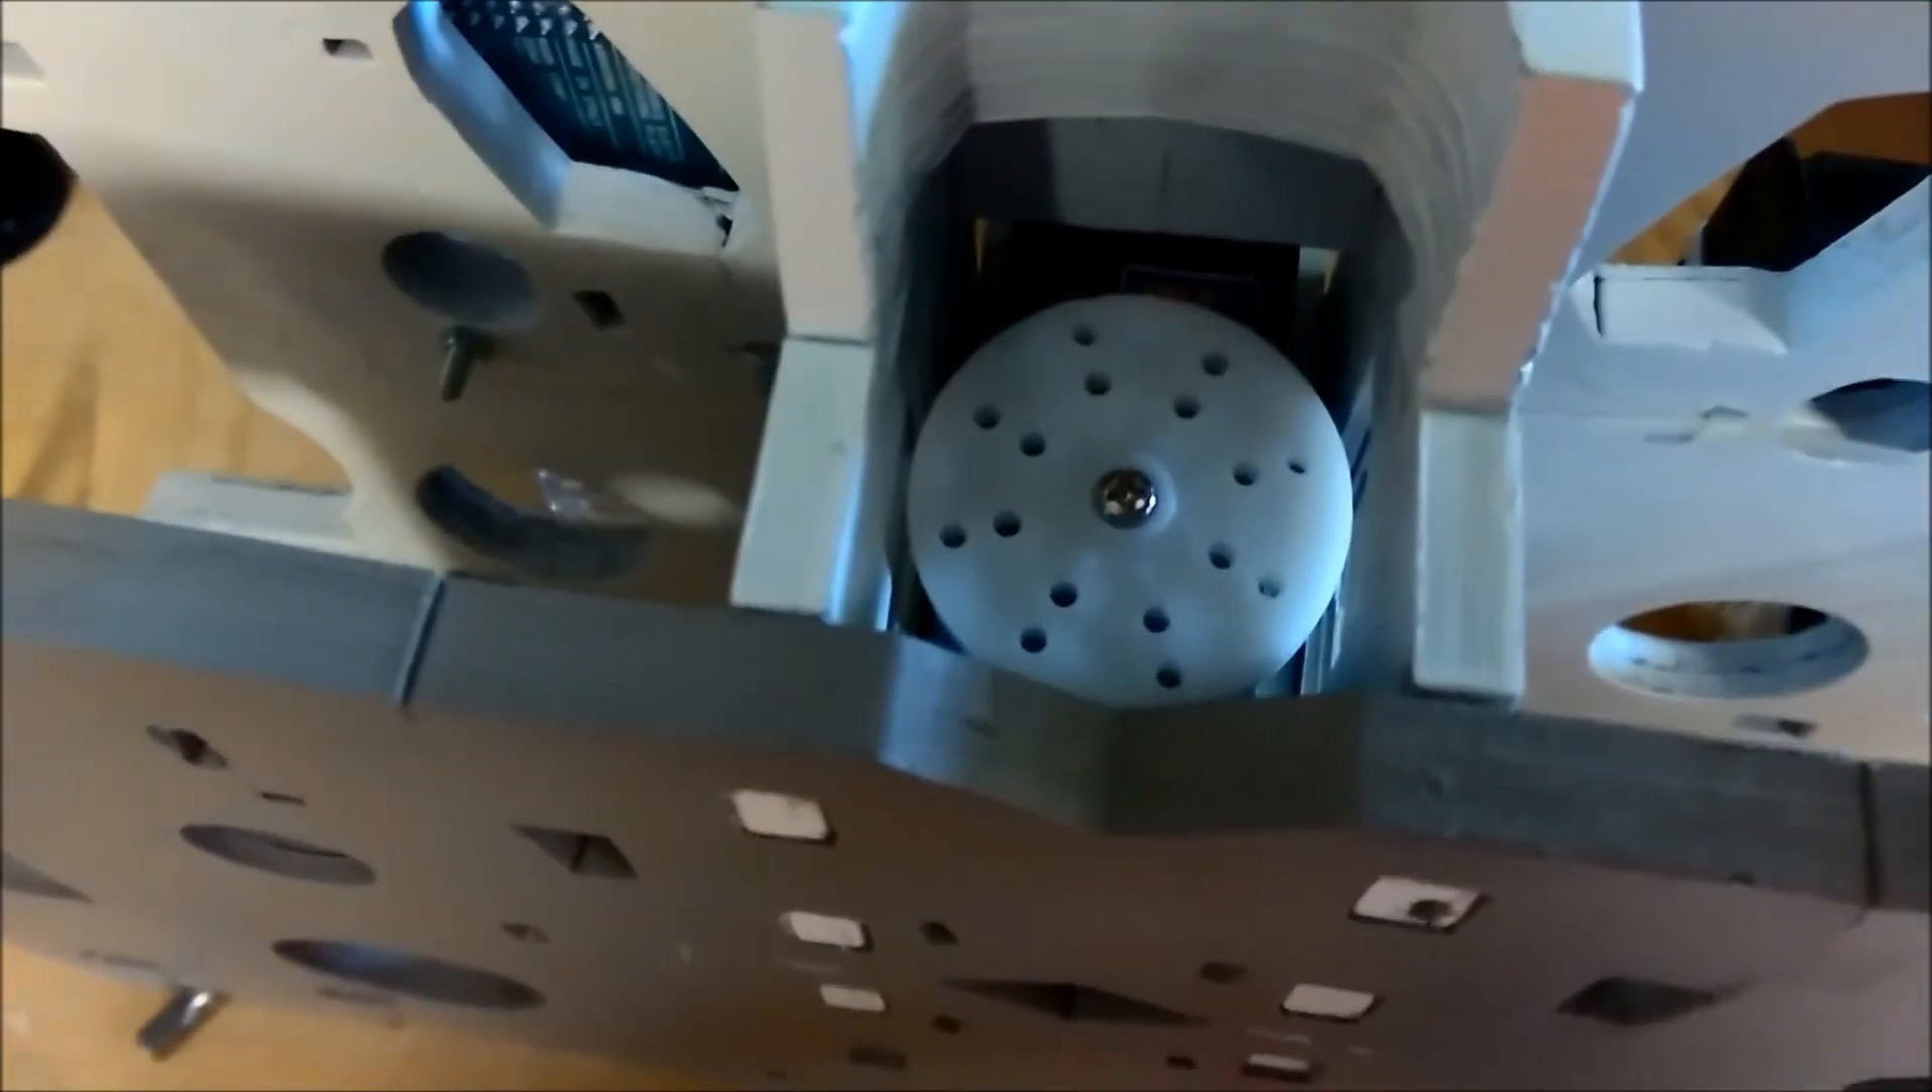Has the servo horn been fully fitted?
Yes.